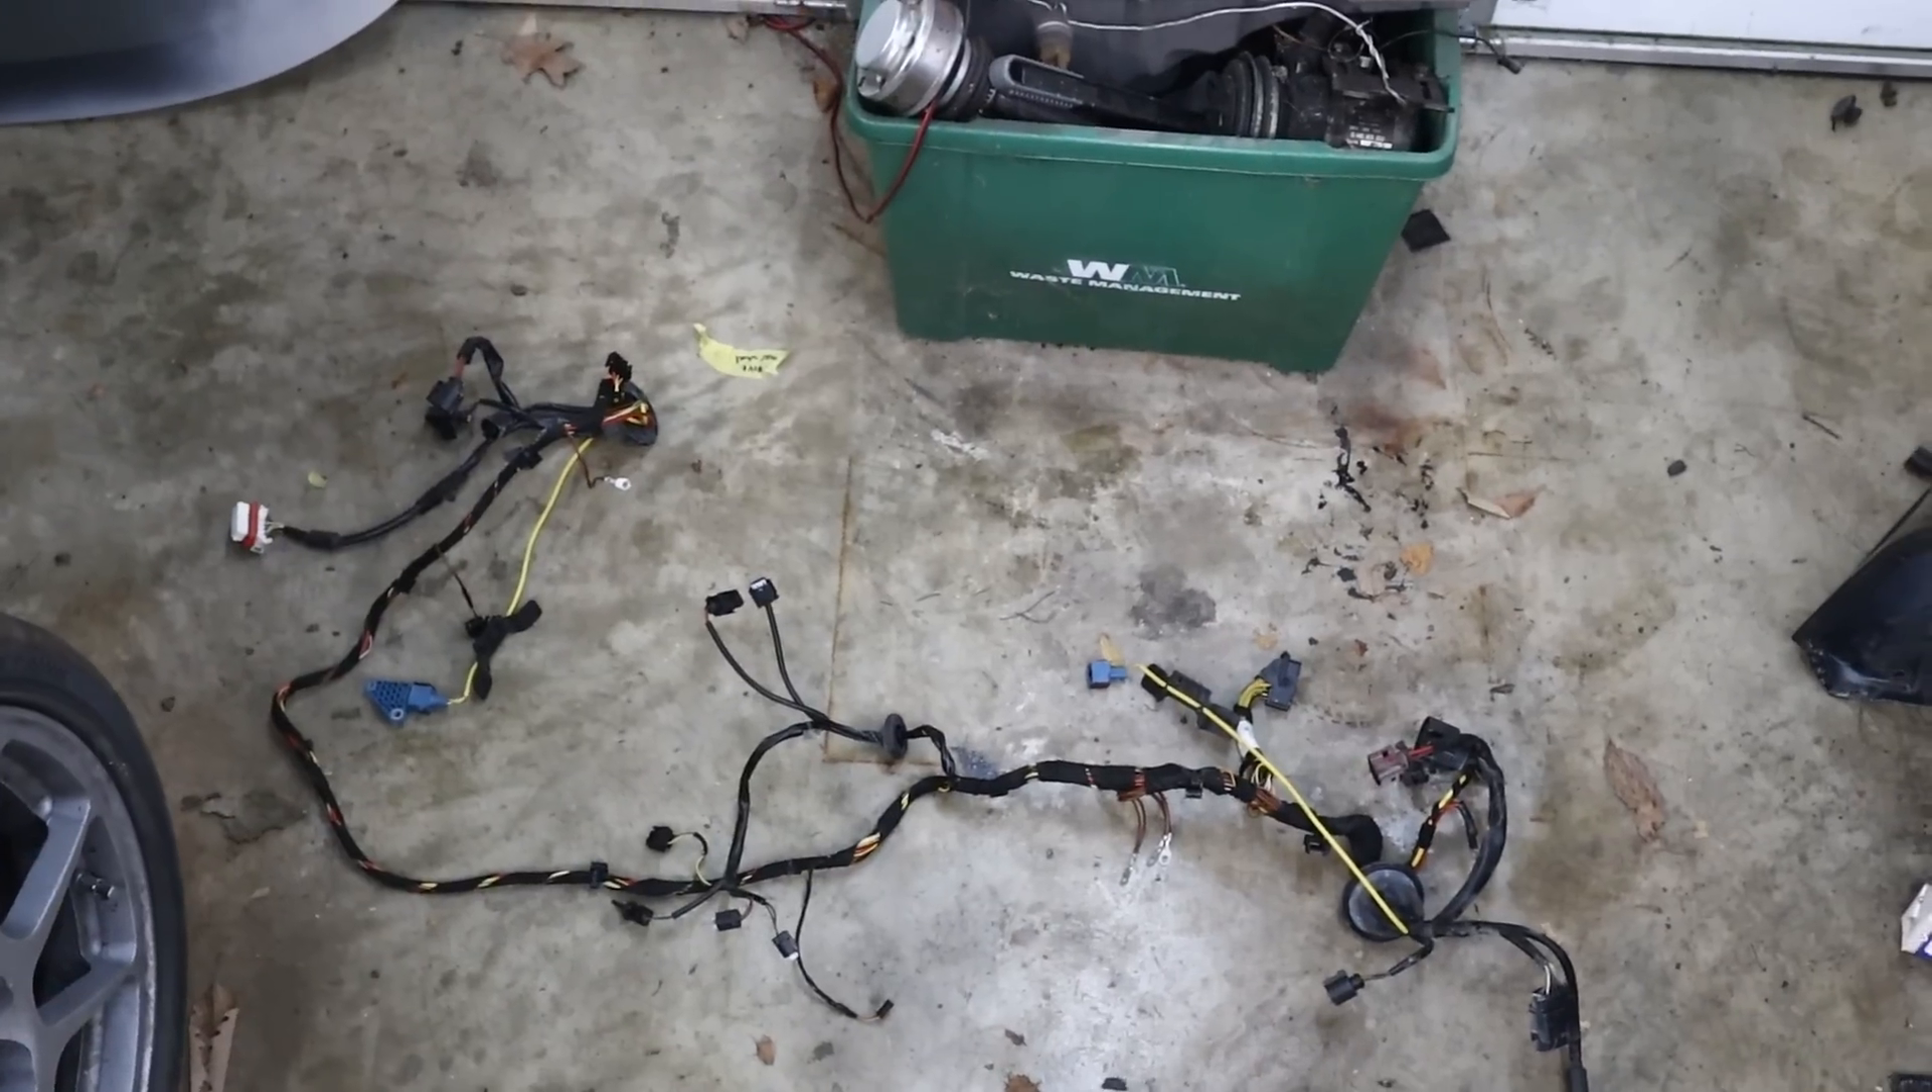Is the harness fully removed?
Yes.